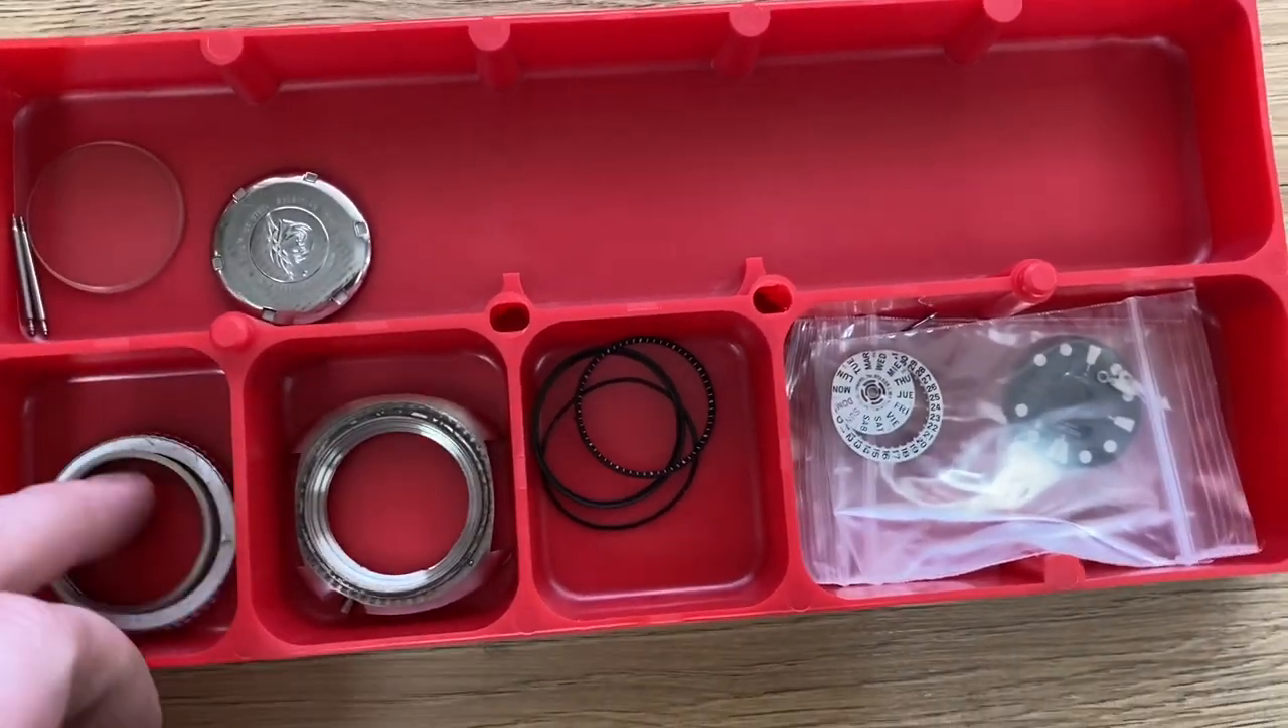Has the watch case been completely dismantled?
Yes.